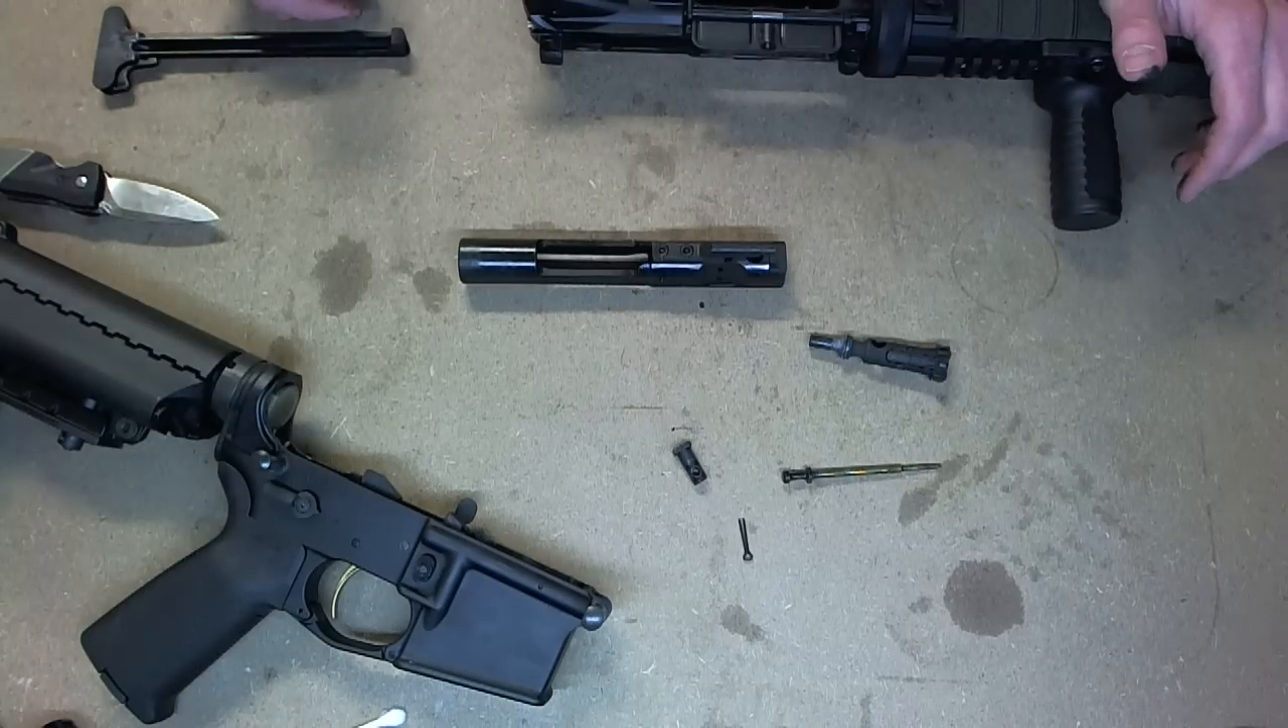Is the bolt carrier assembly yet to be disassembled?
No.